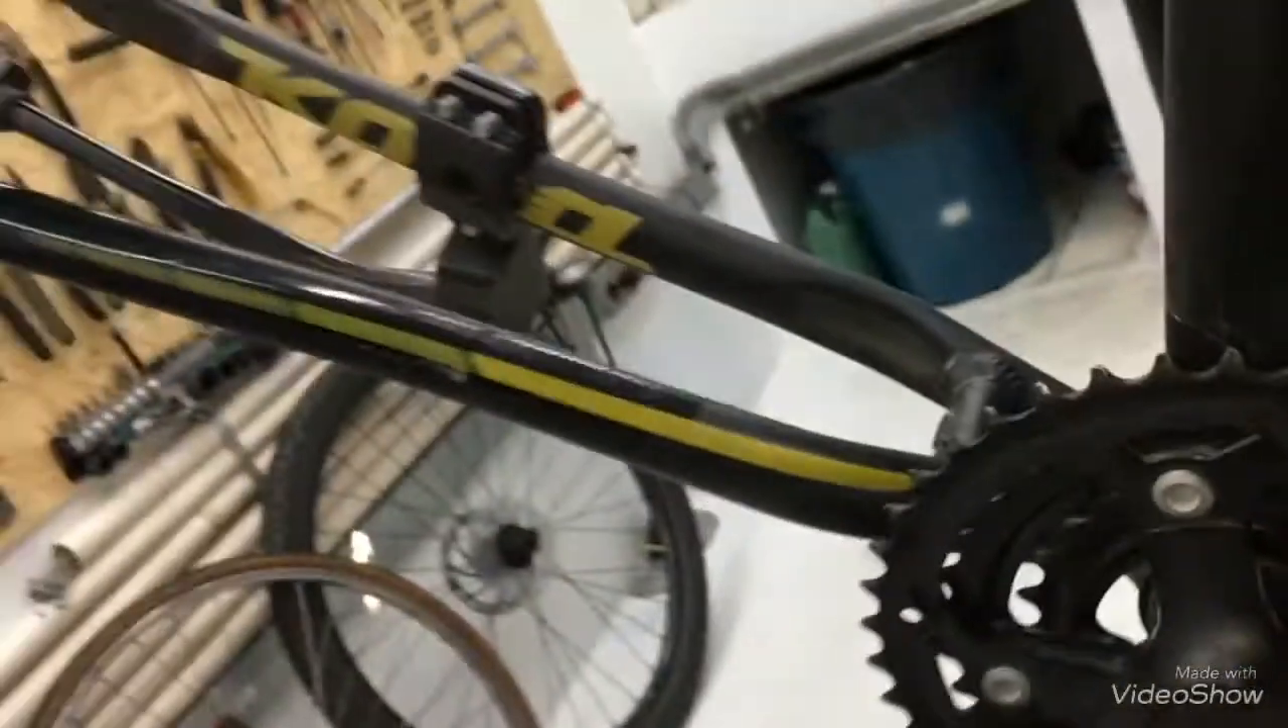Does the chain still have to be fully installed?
Yes.